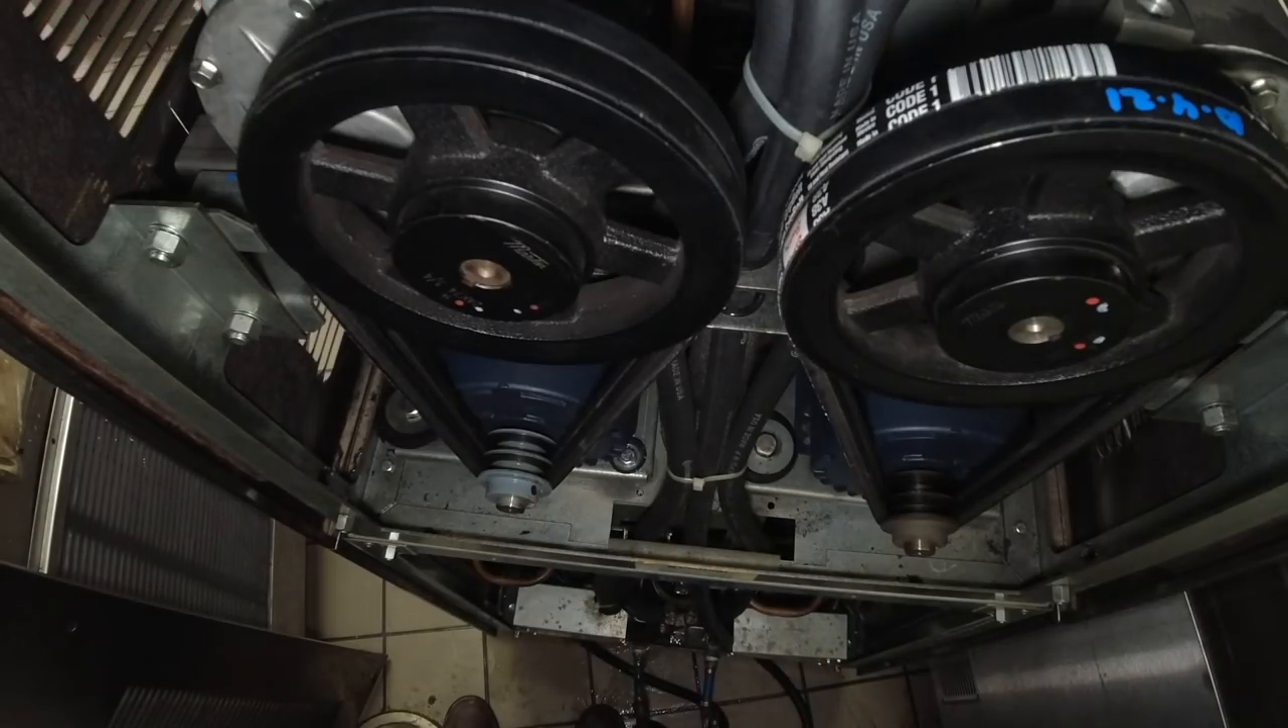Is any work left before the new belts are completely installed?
No.